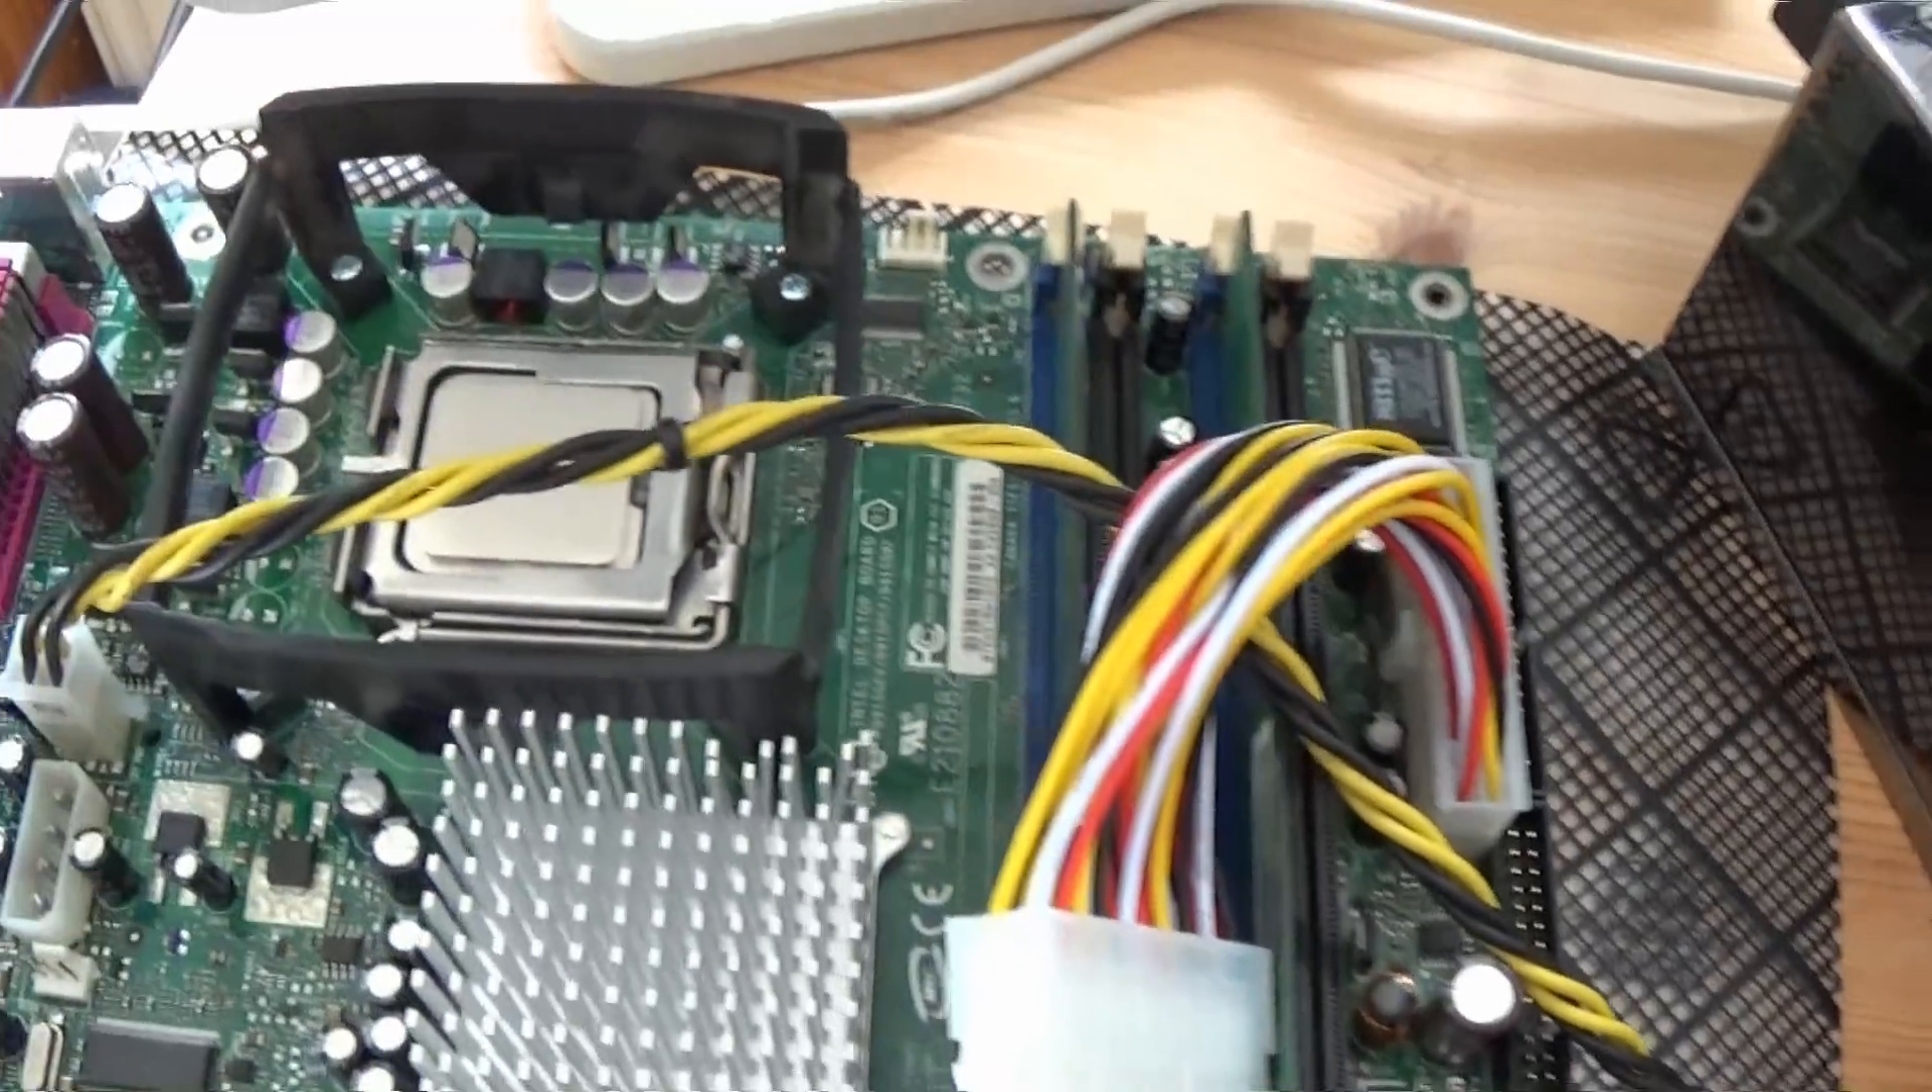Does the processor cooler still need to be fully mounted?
Yes.